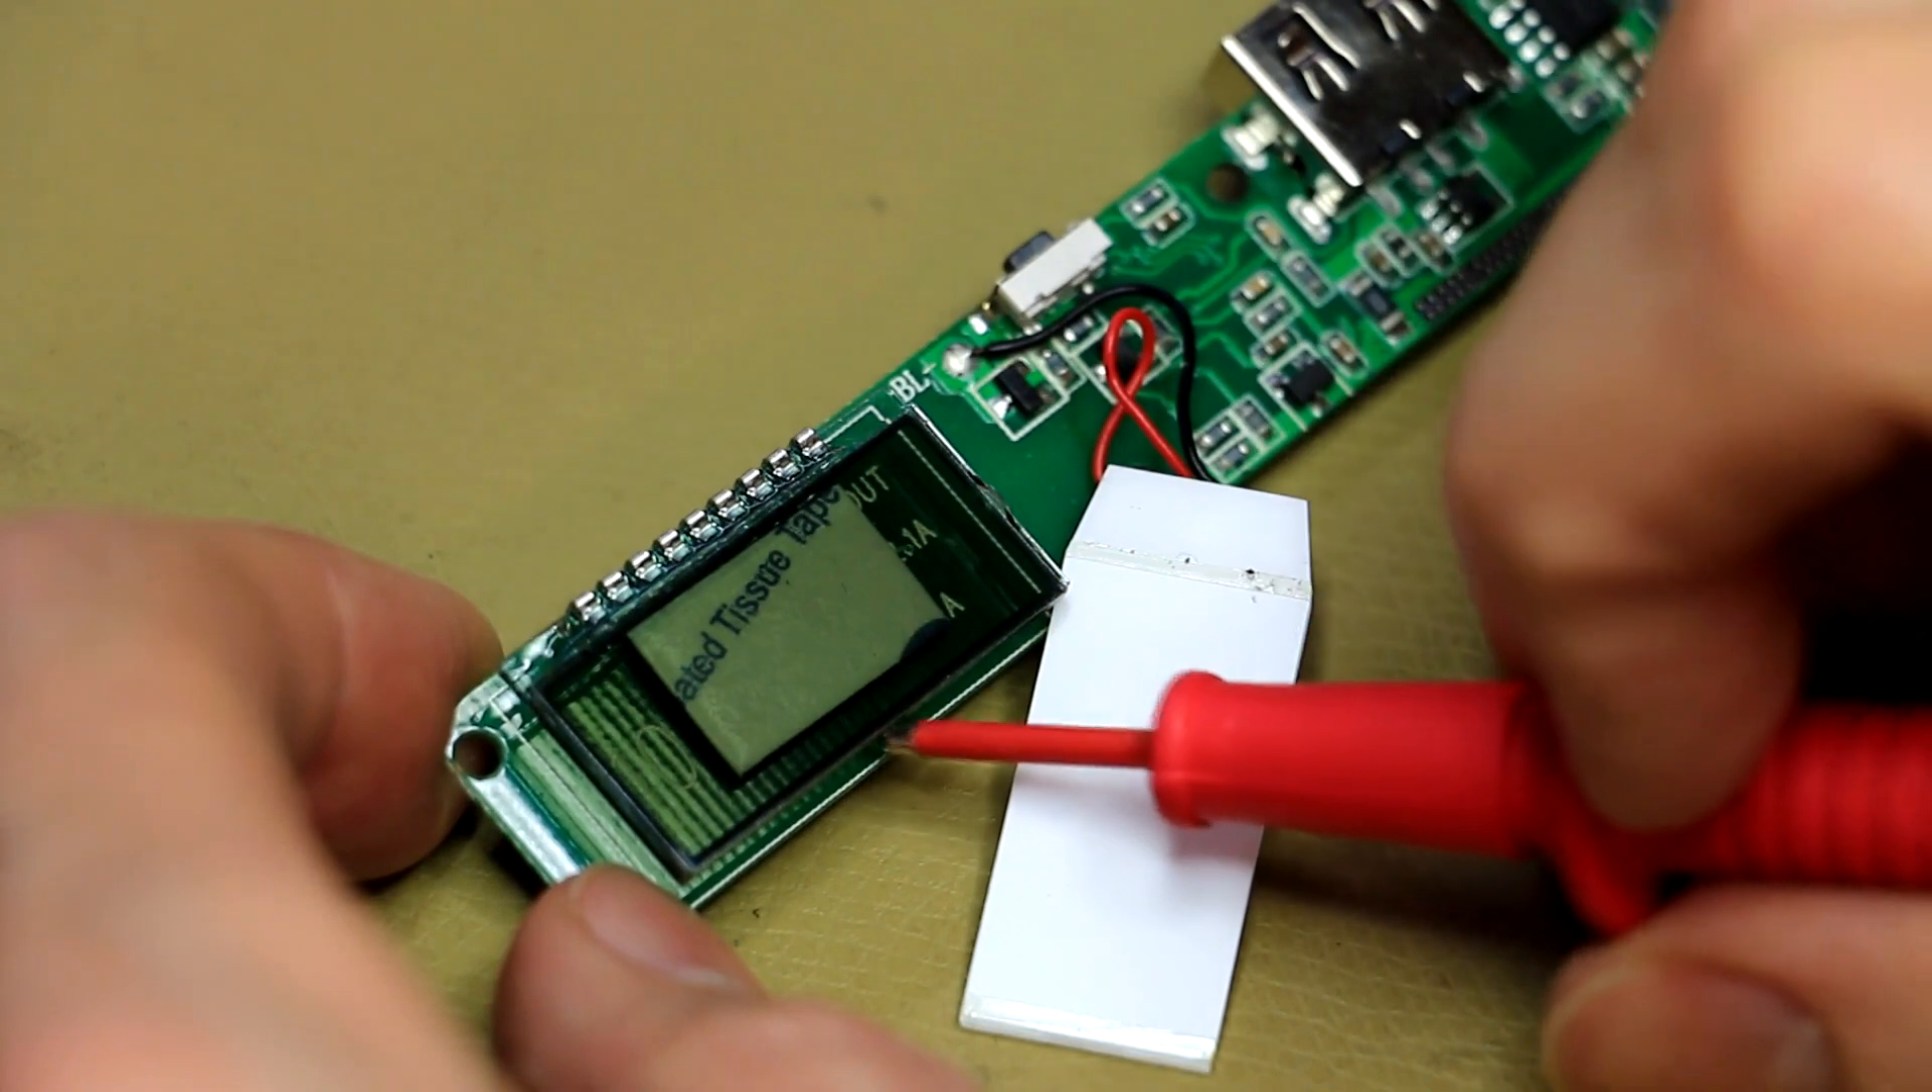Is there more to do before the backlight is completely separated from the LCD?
No.